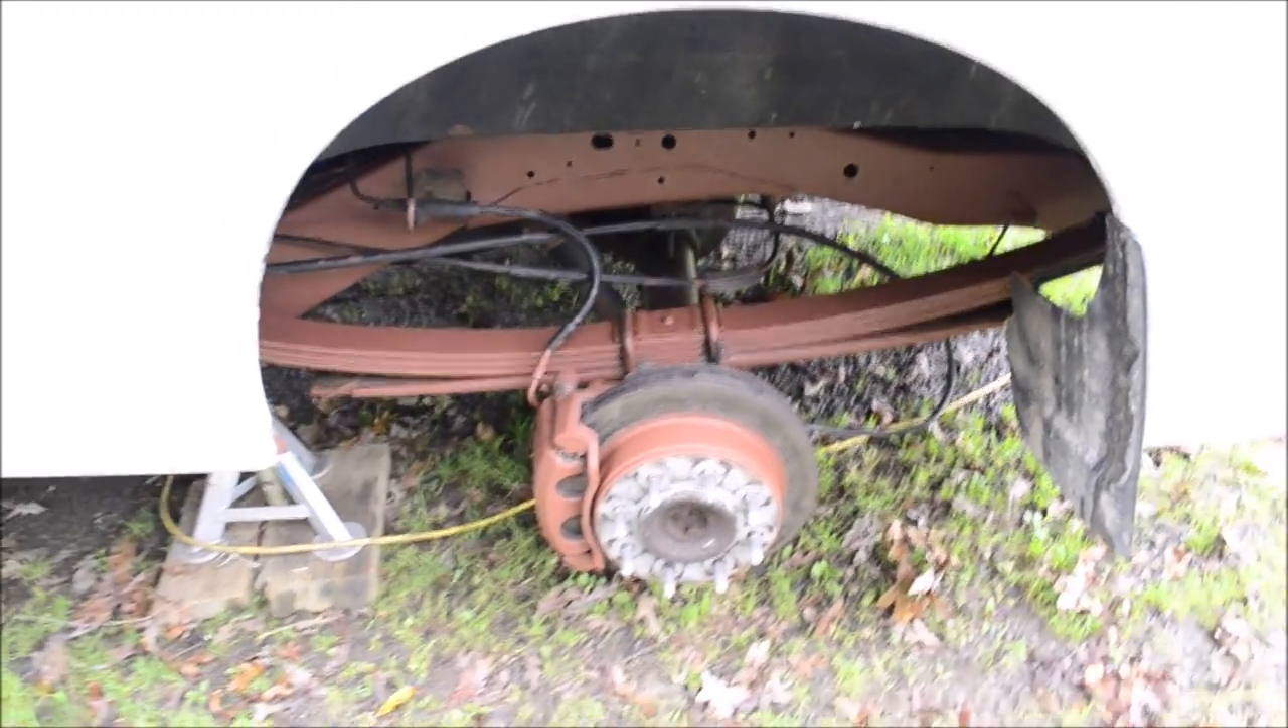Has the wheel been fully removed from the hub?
Yes.